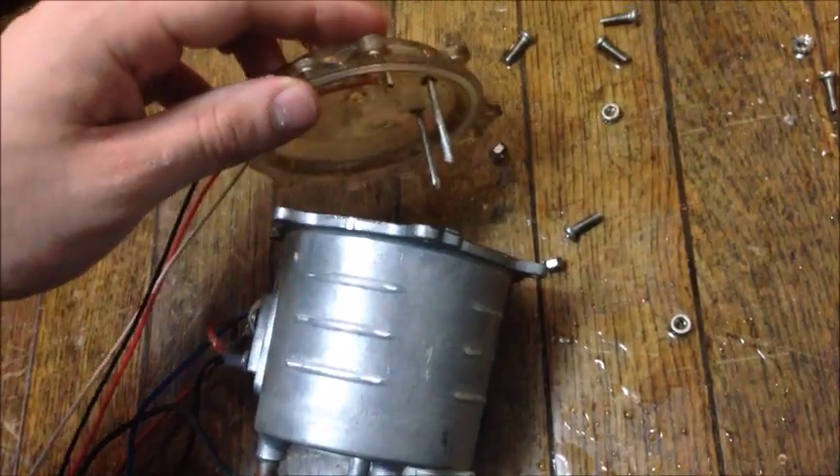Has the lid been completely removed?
Yes.